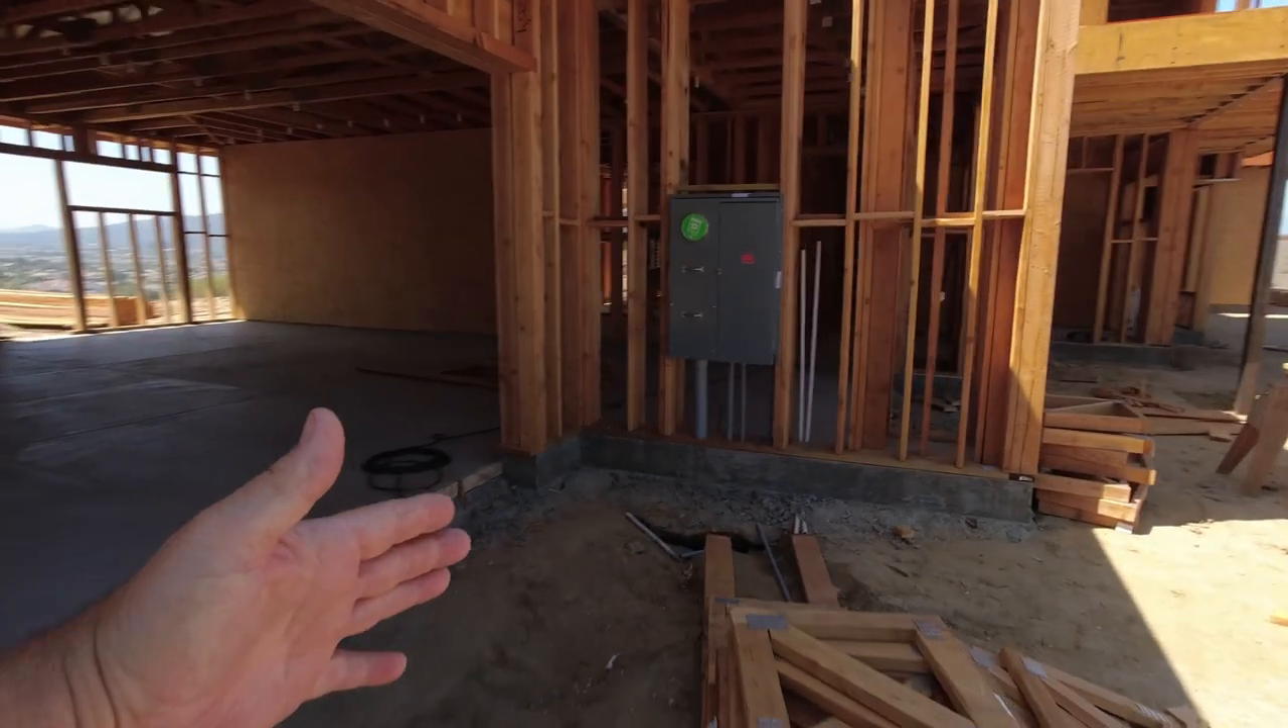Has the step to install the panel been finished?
Yes.